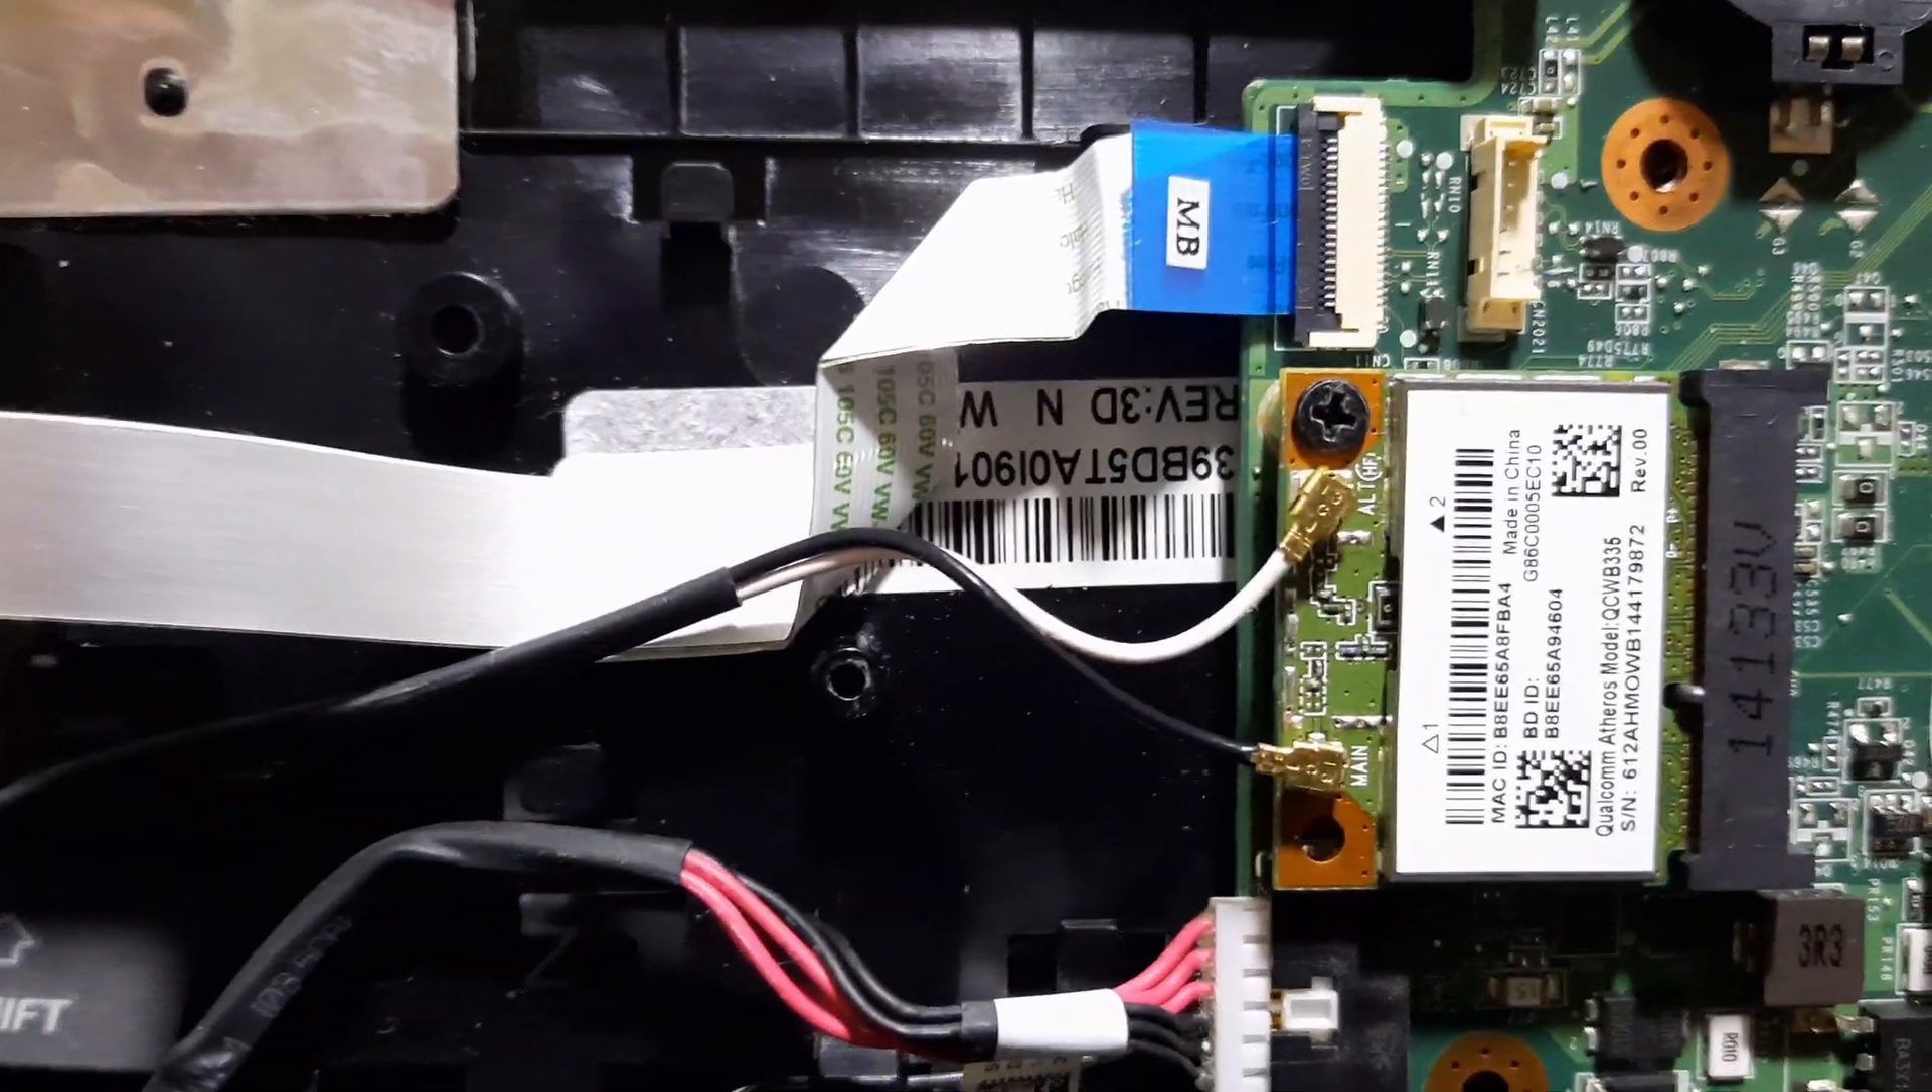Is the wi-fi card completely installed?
Yes.